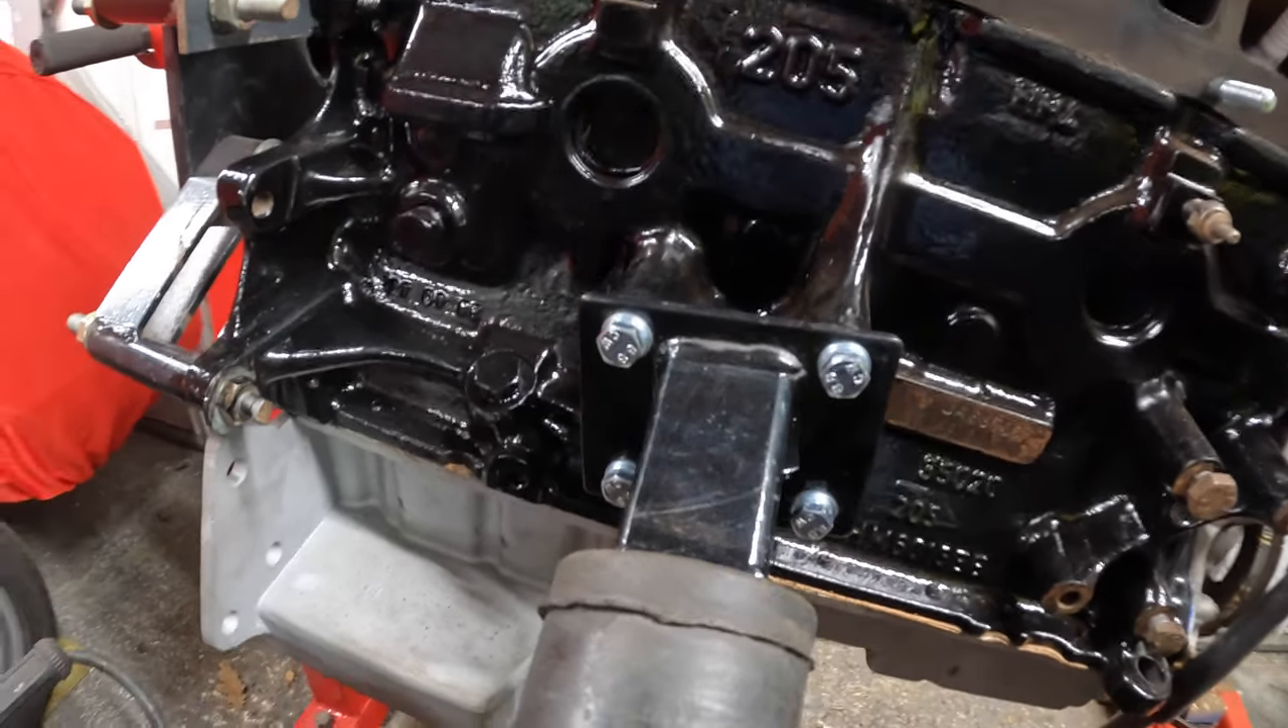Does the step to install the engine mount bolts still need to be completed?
No.